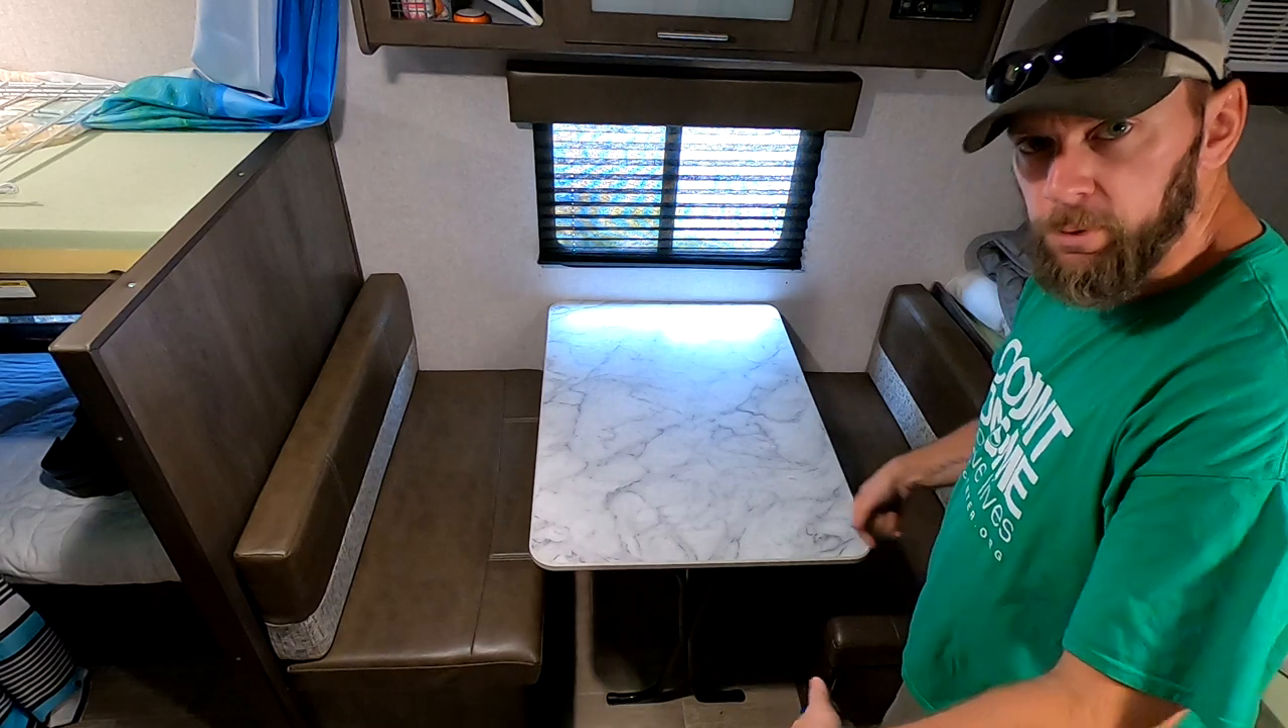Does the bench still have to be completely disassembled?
Yes.